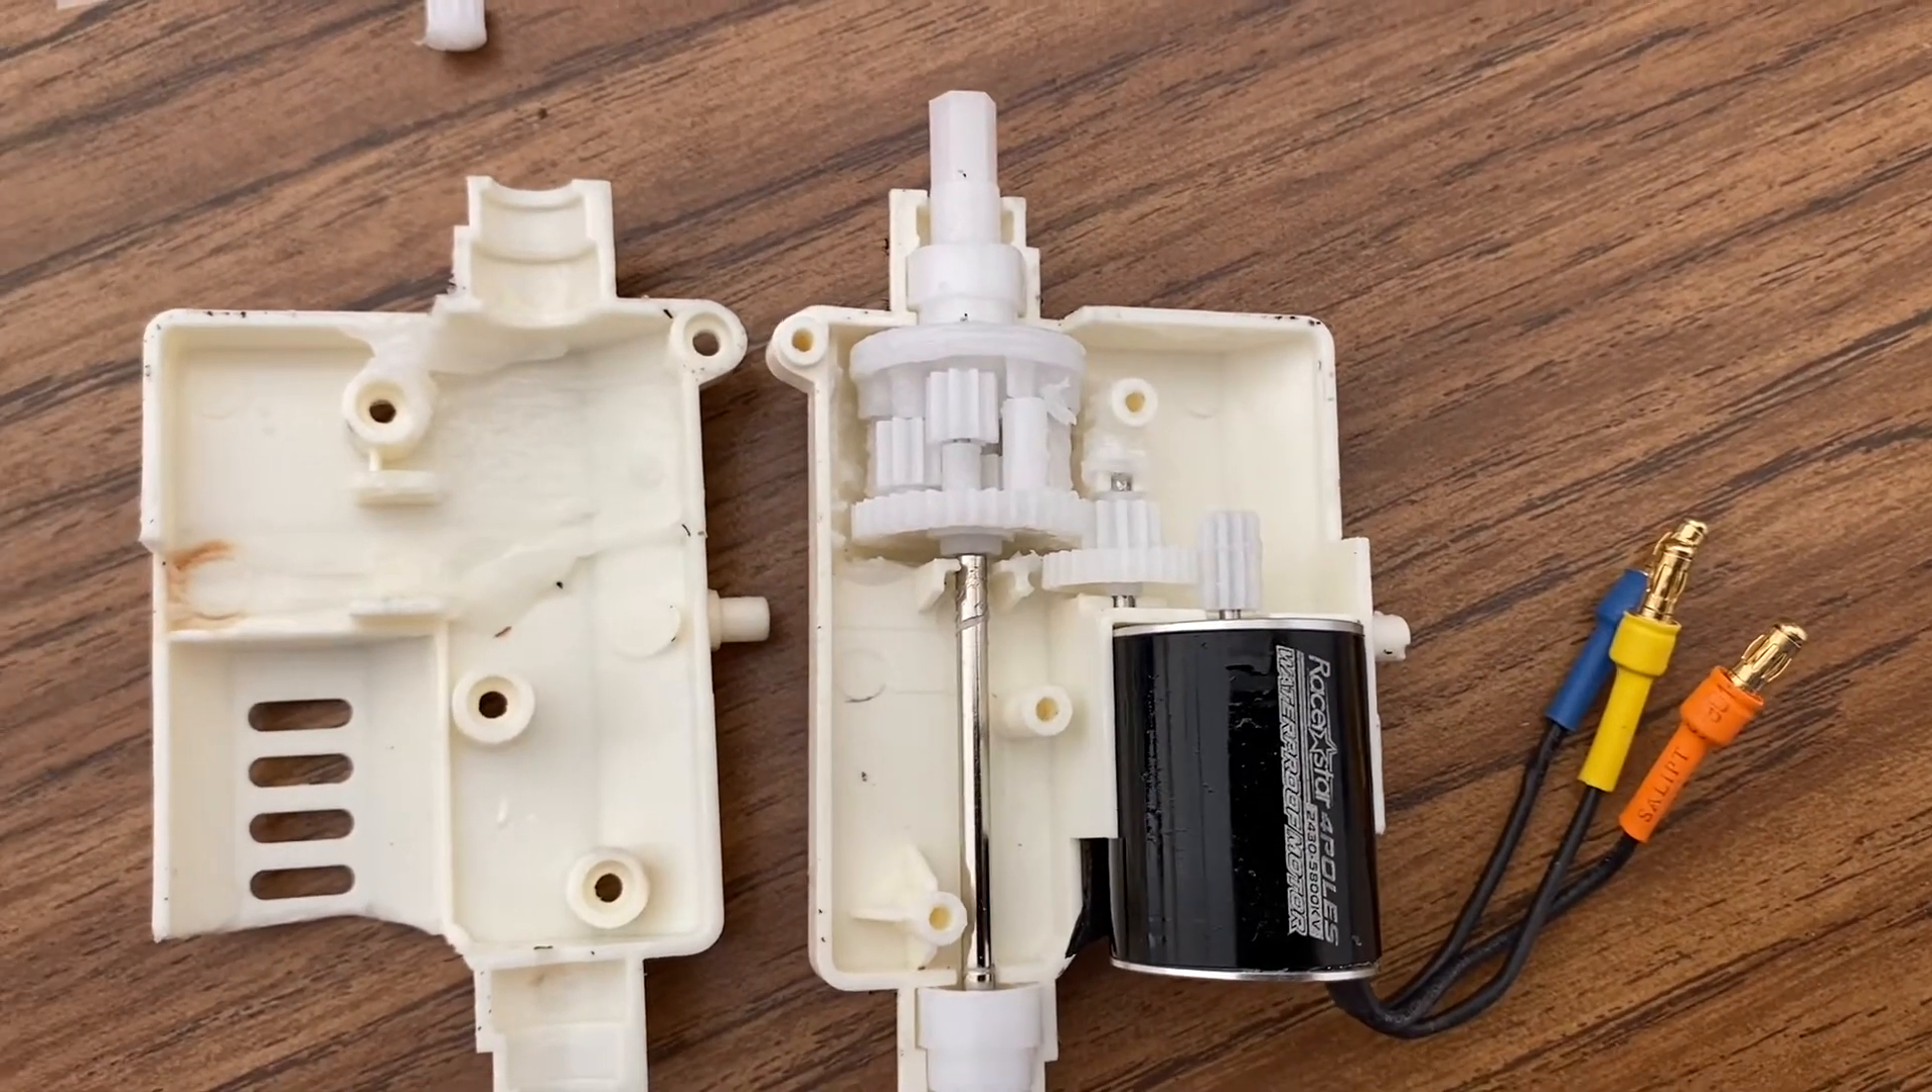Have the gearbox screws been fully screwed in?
No.